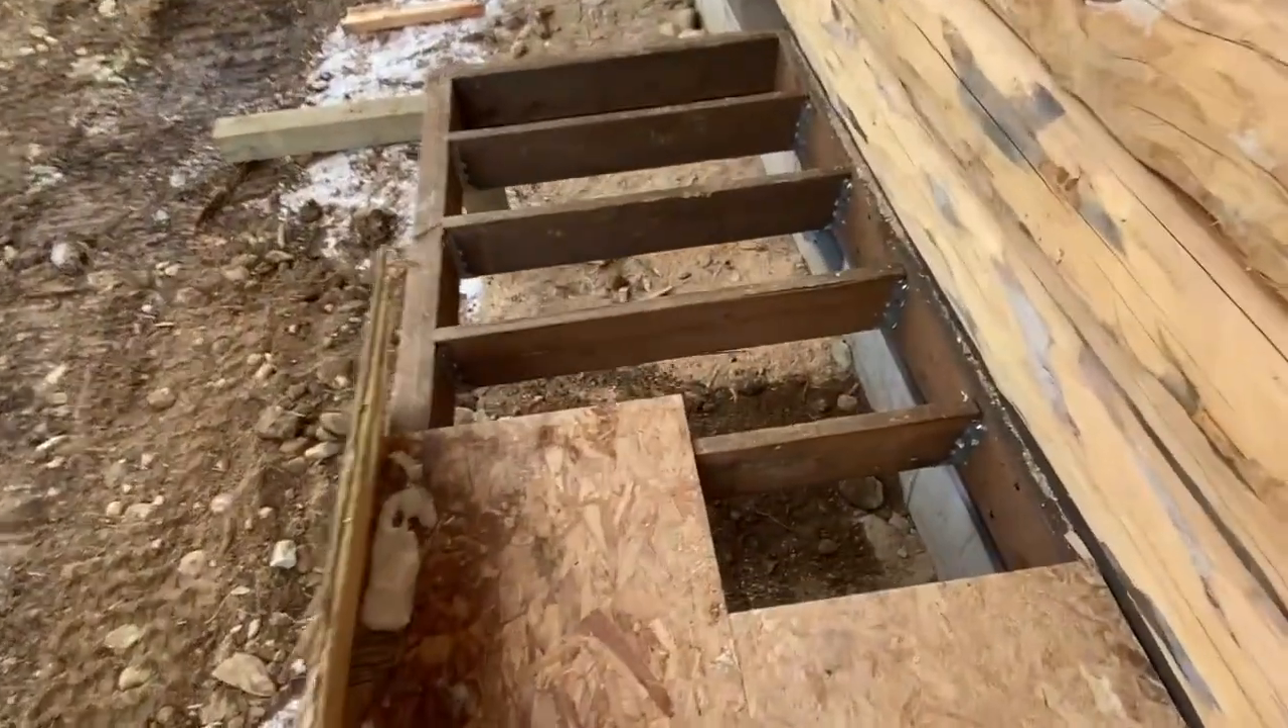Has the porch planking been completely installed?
No.